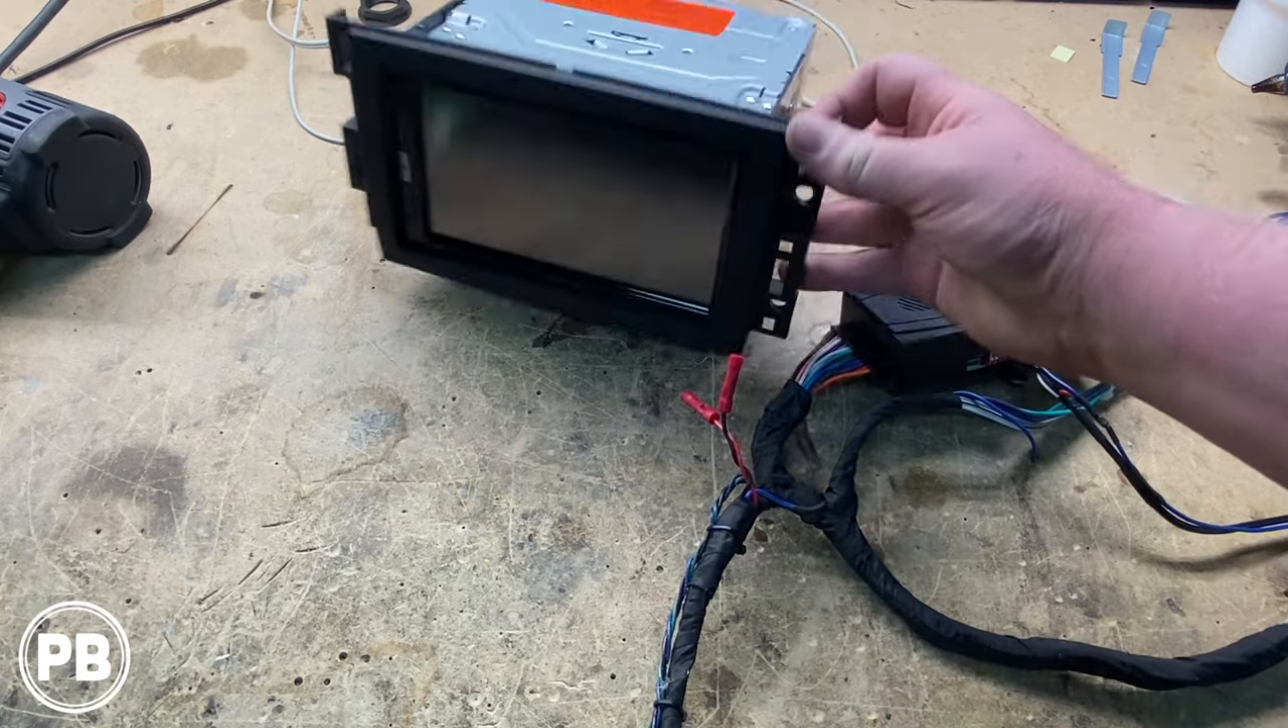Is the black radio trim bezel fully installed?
Yes.